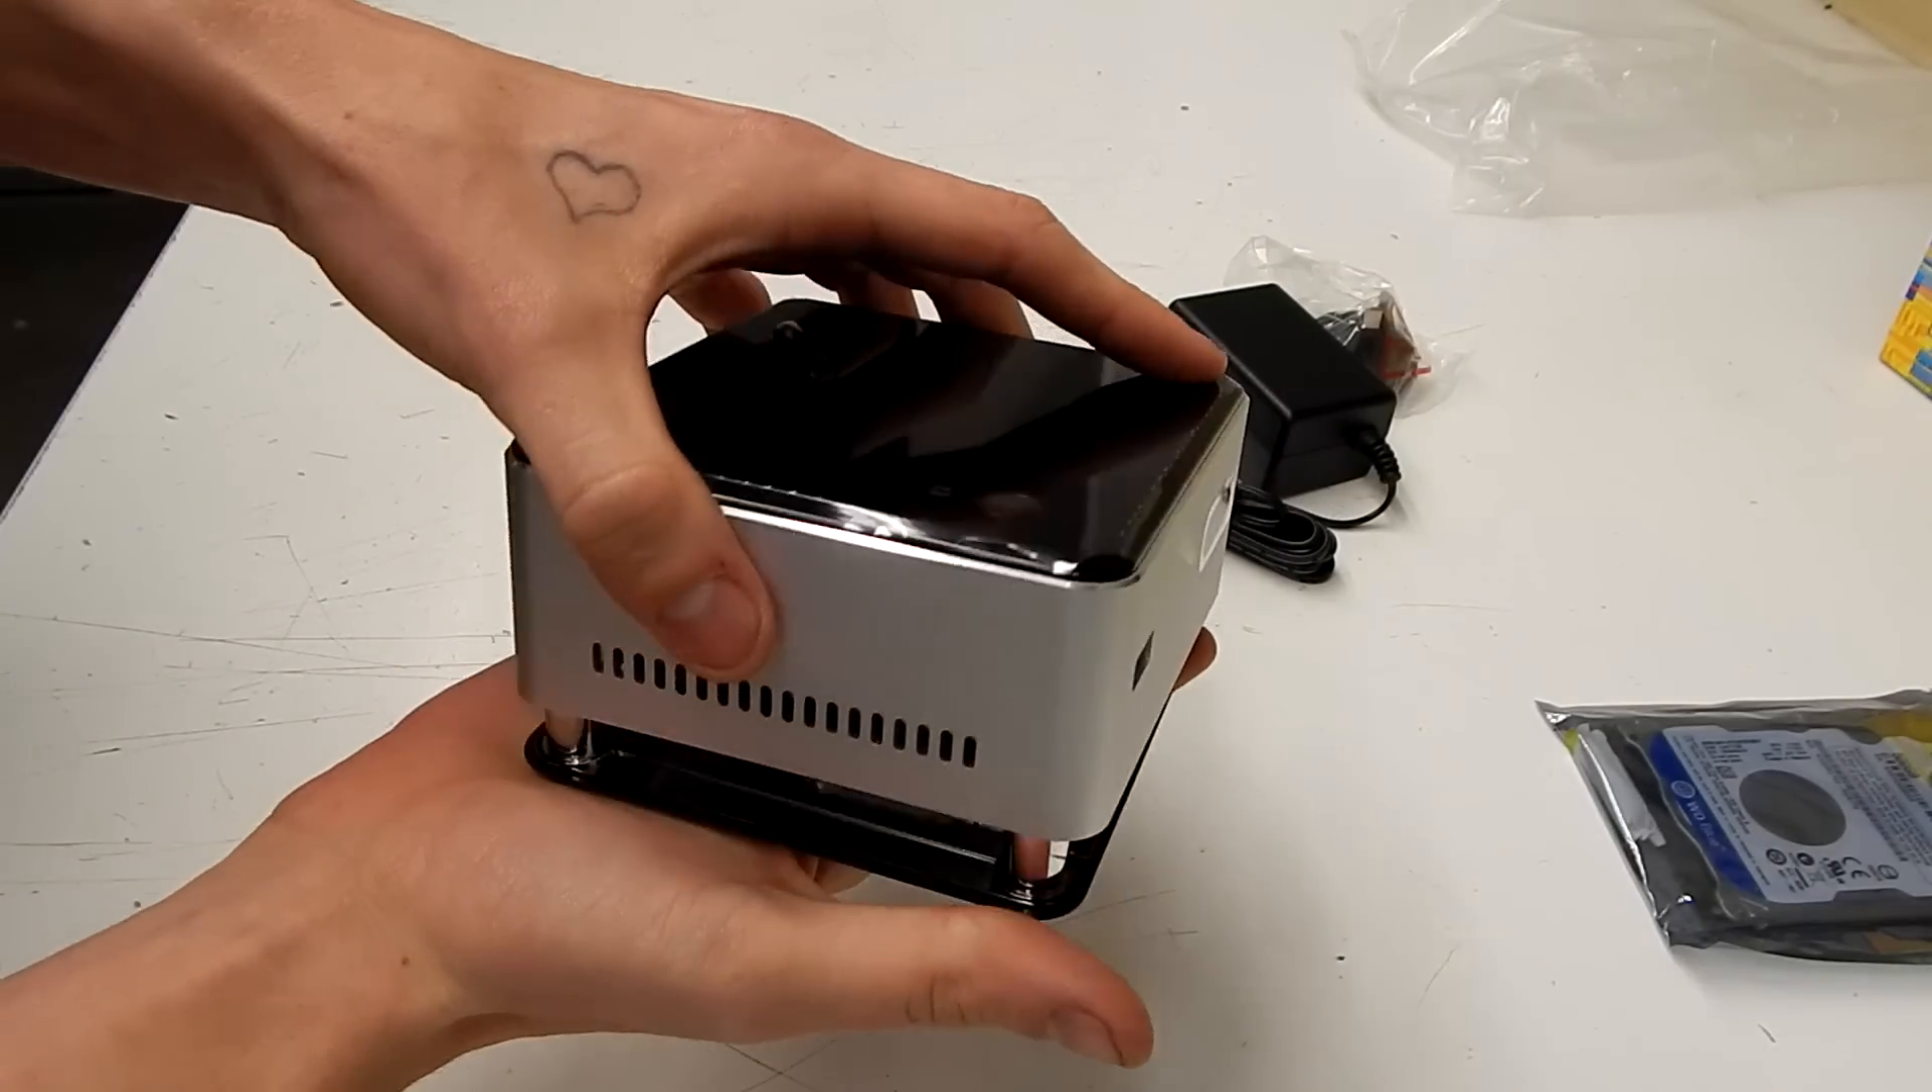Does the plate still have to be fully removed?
Yes.